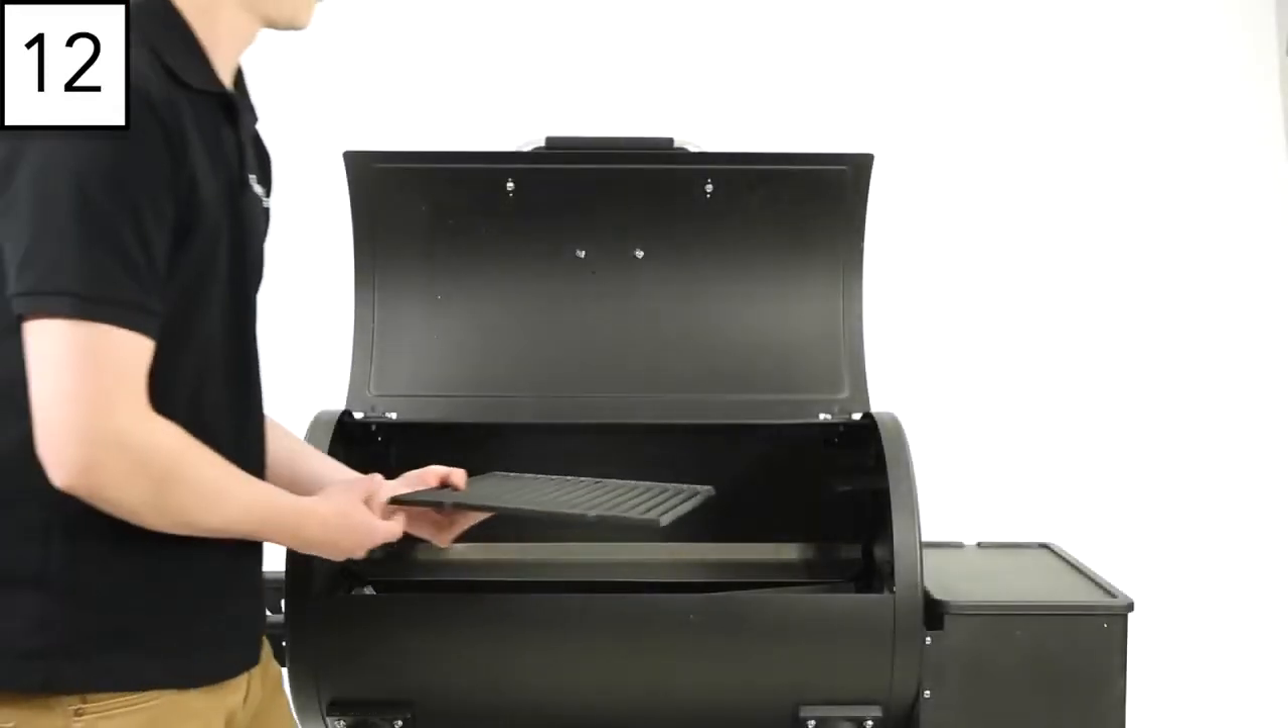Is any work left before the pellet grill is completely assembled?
Yes.